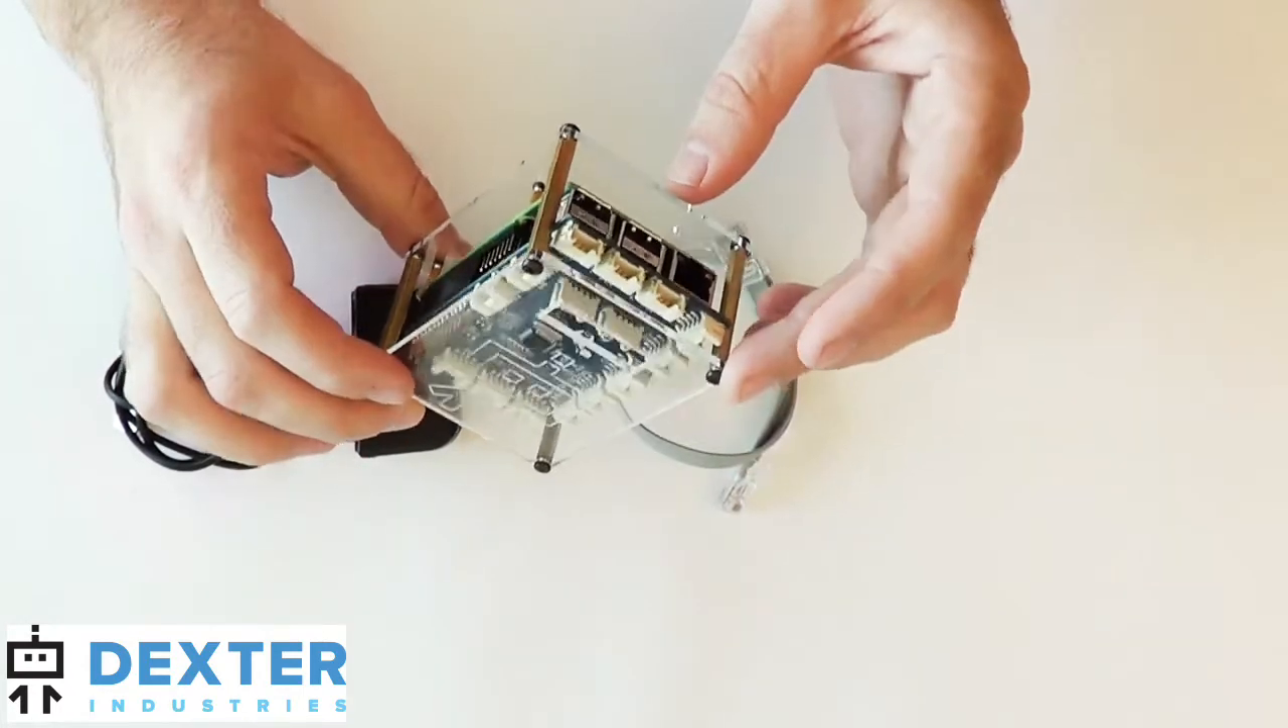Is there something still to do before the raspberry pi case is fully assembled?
No.